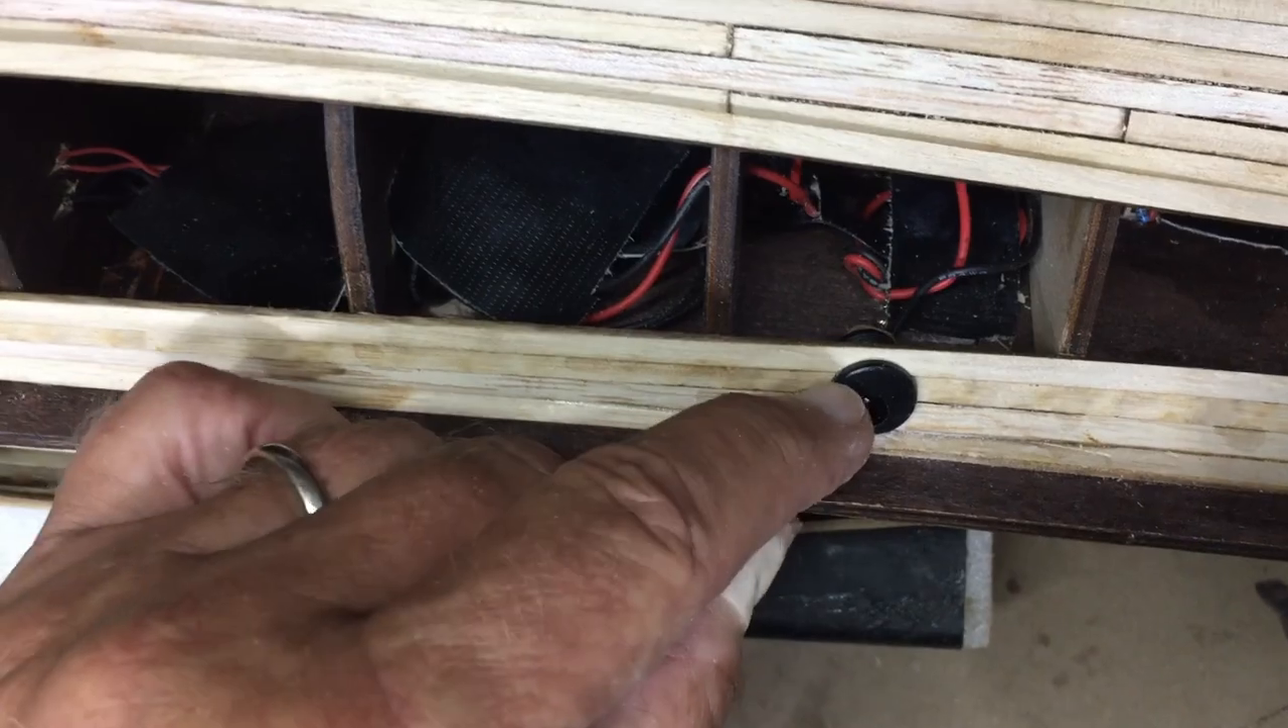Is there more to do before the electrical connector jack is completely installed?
No.